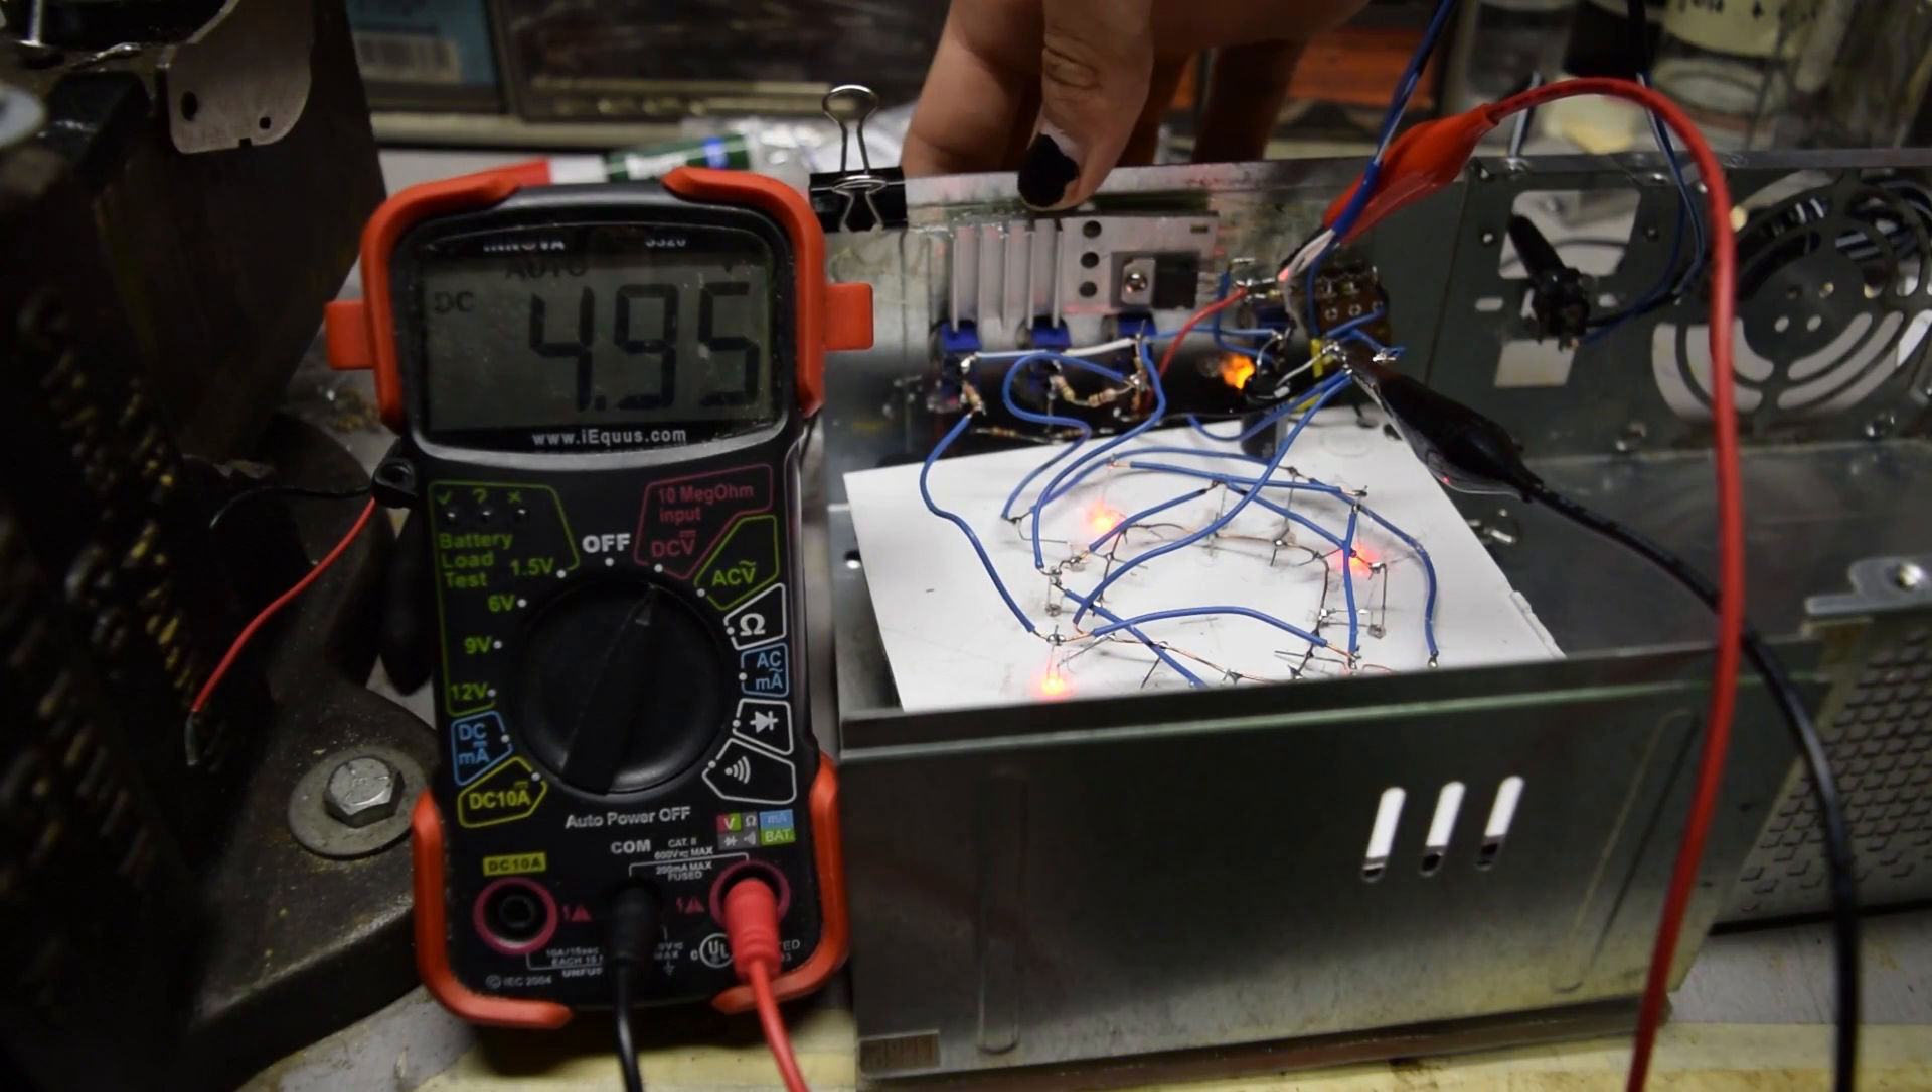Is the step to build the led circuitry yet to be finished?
No.